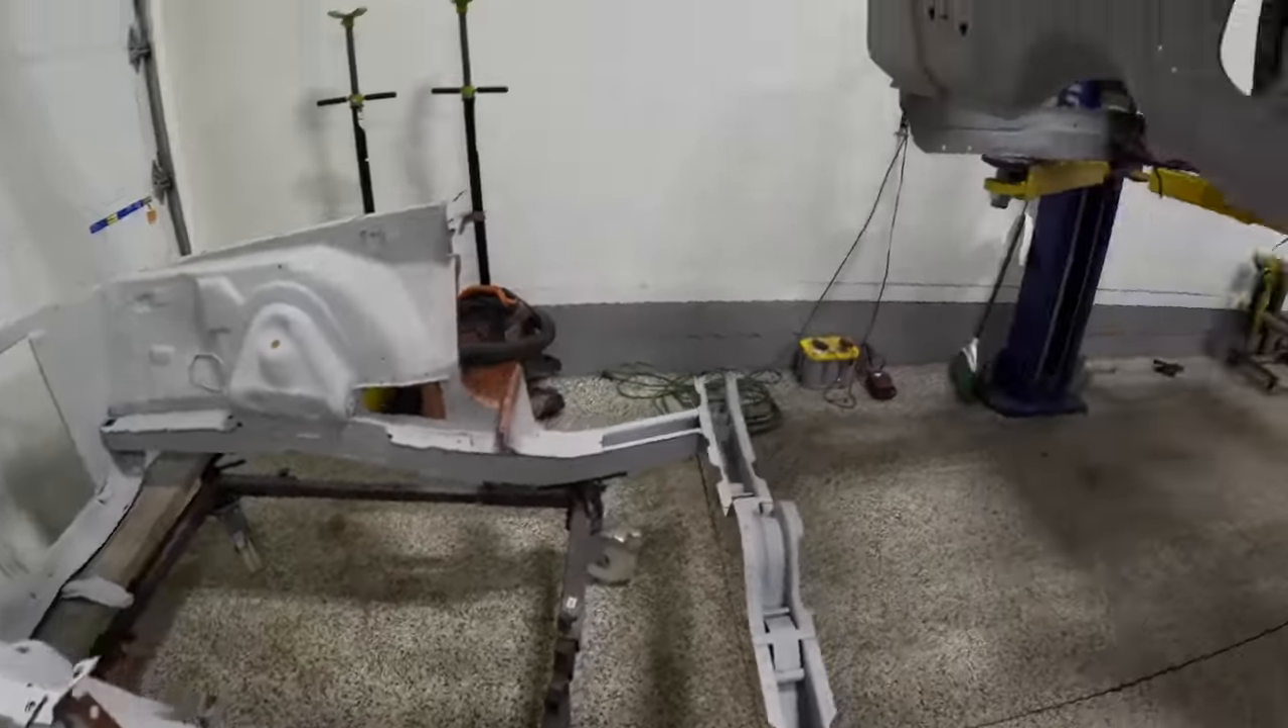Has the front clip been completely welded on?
No.